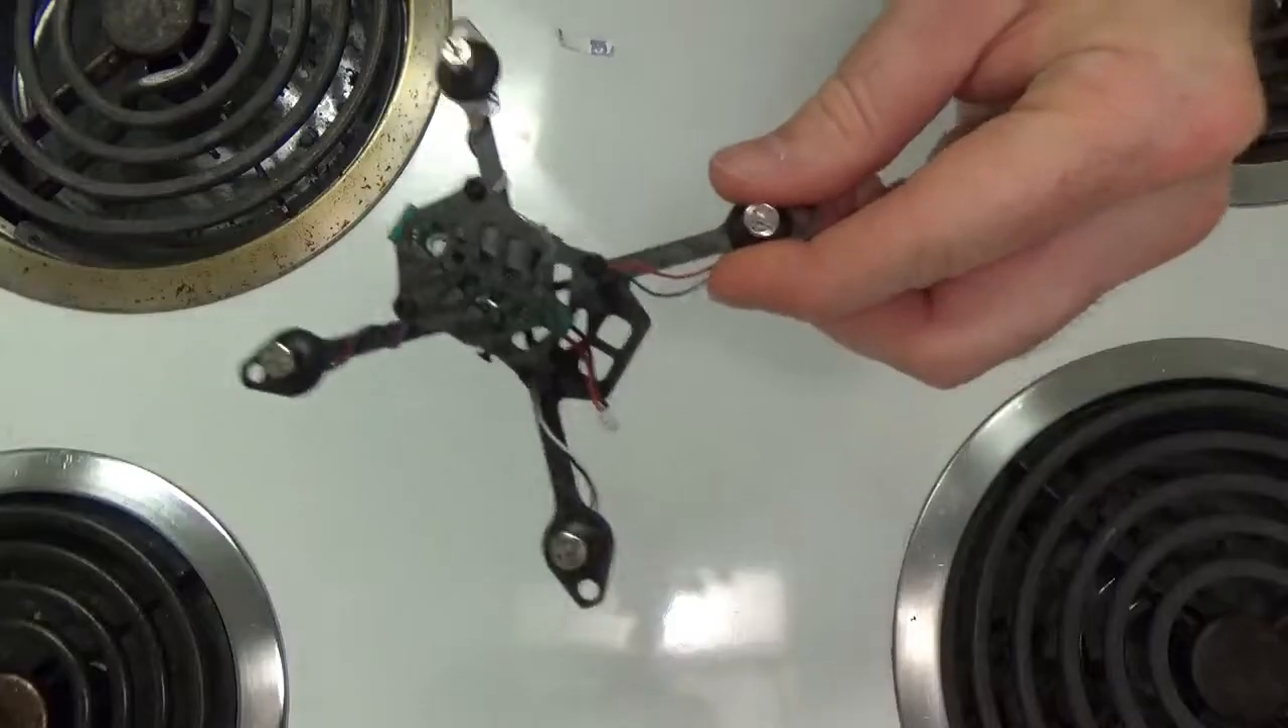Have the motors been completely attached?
Yes.